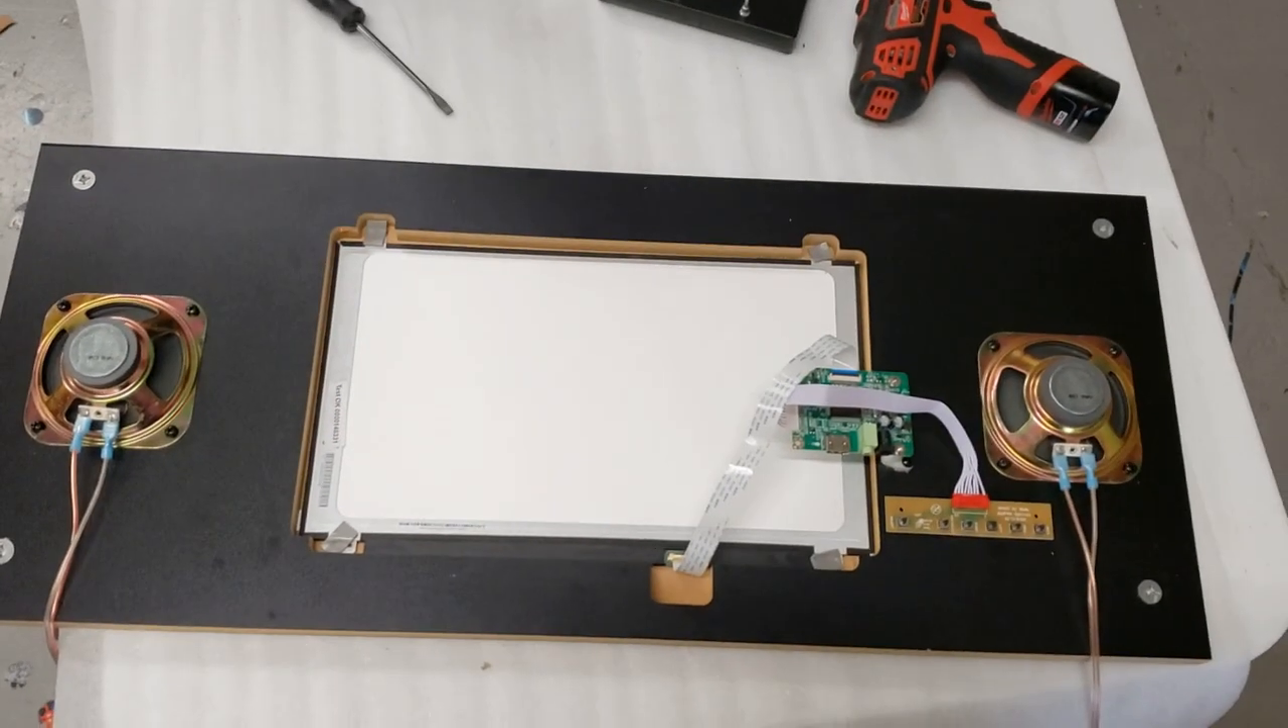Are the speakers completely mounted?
Yes.